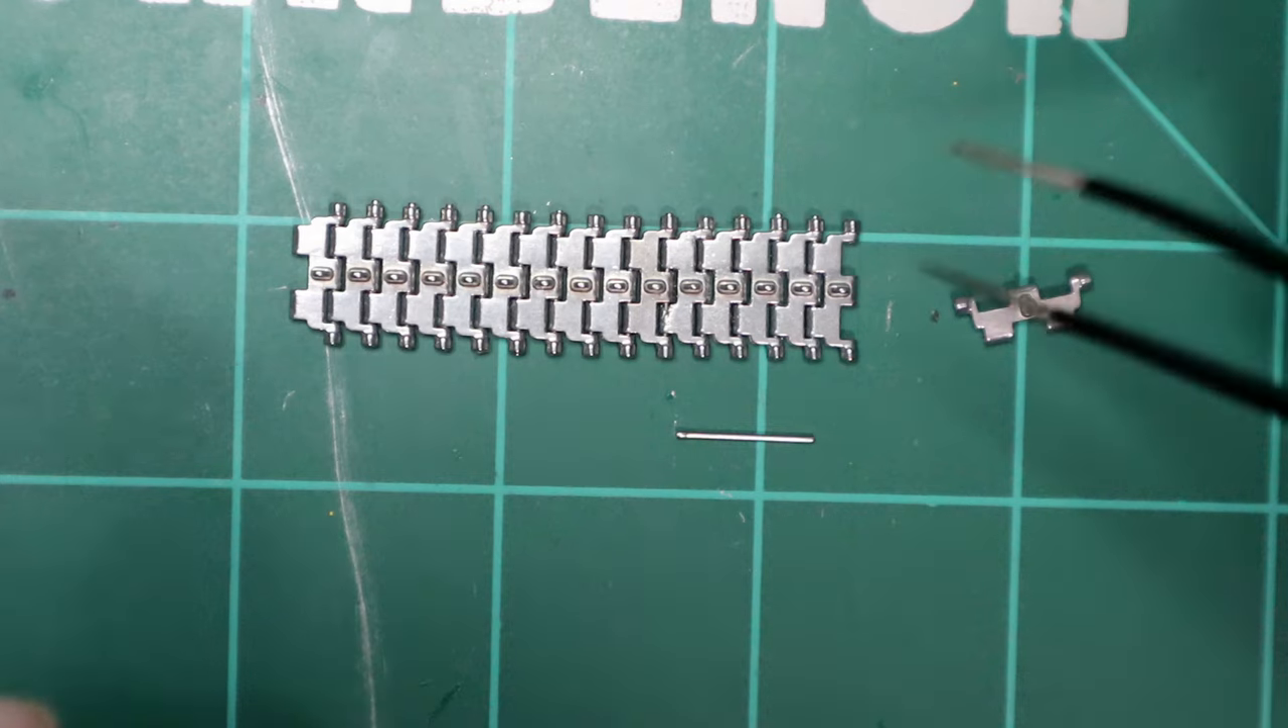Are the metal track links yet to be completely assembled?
Yes.